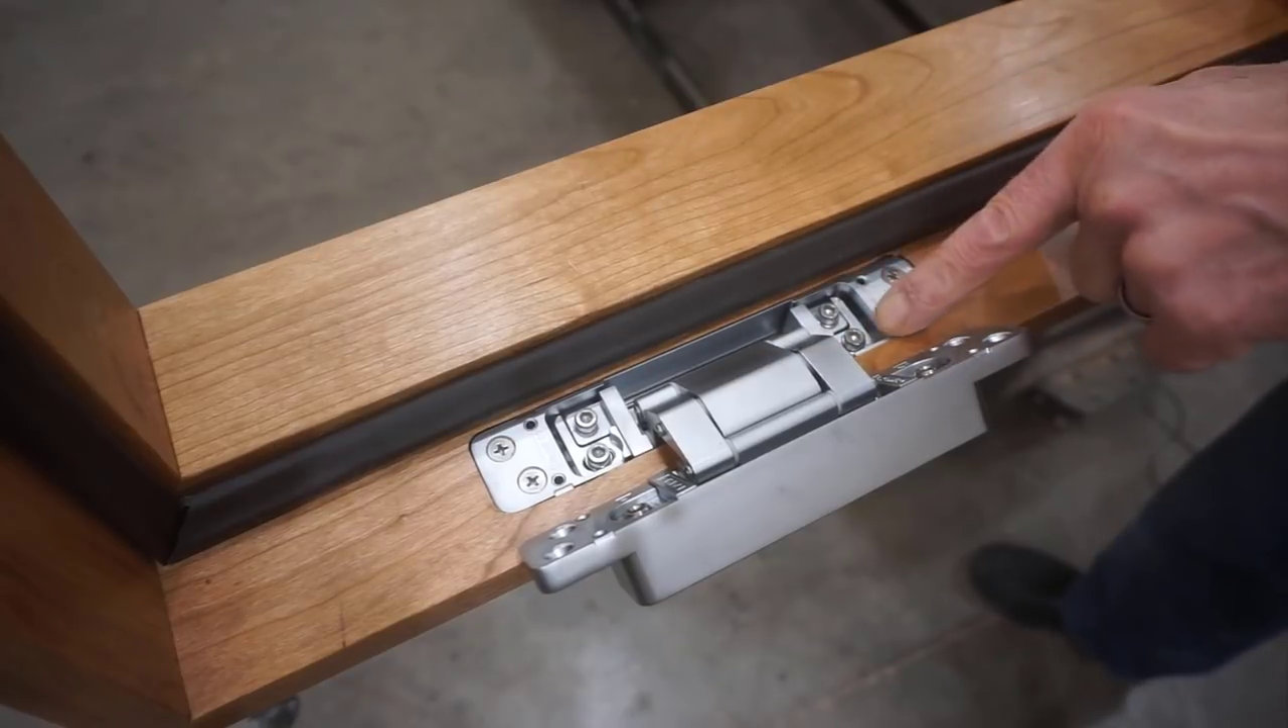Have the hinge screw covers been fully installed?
No.